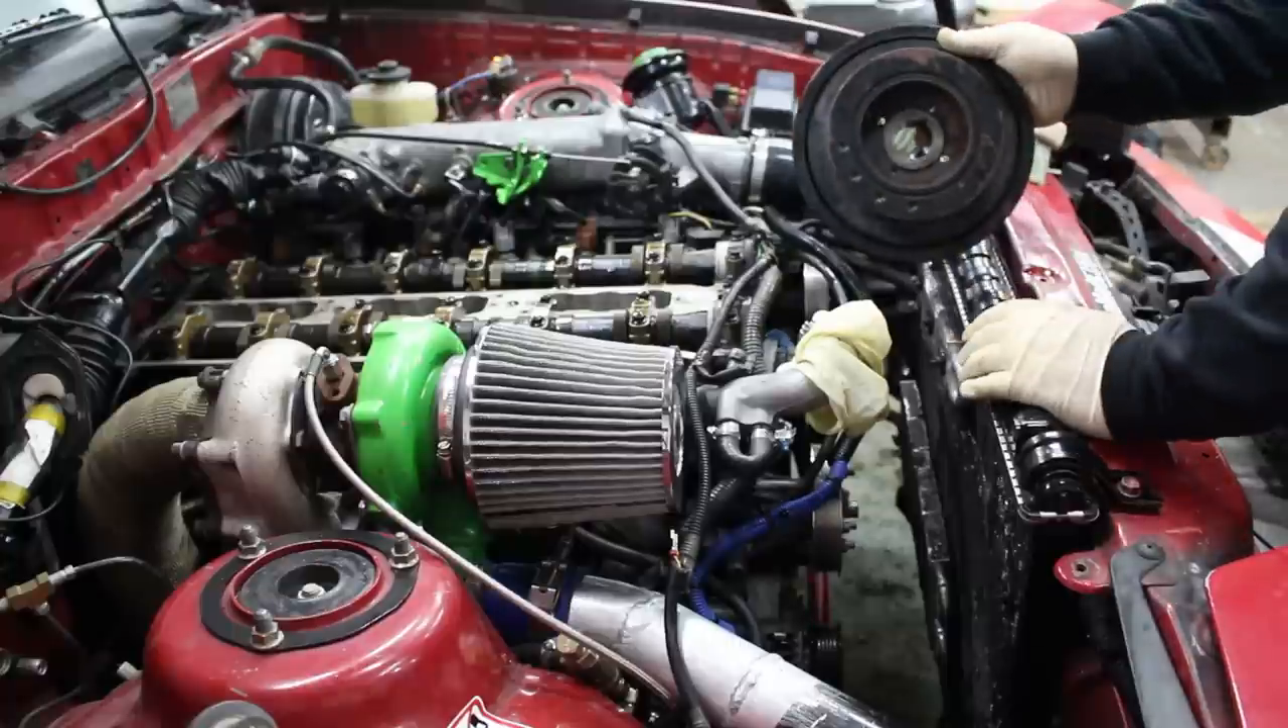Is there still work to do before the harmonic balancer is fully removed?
No.